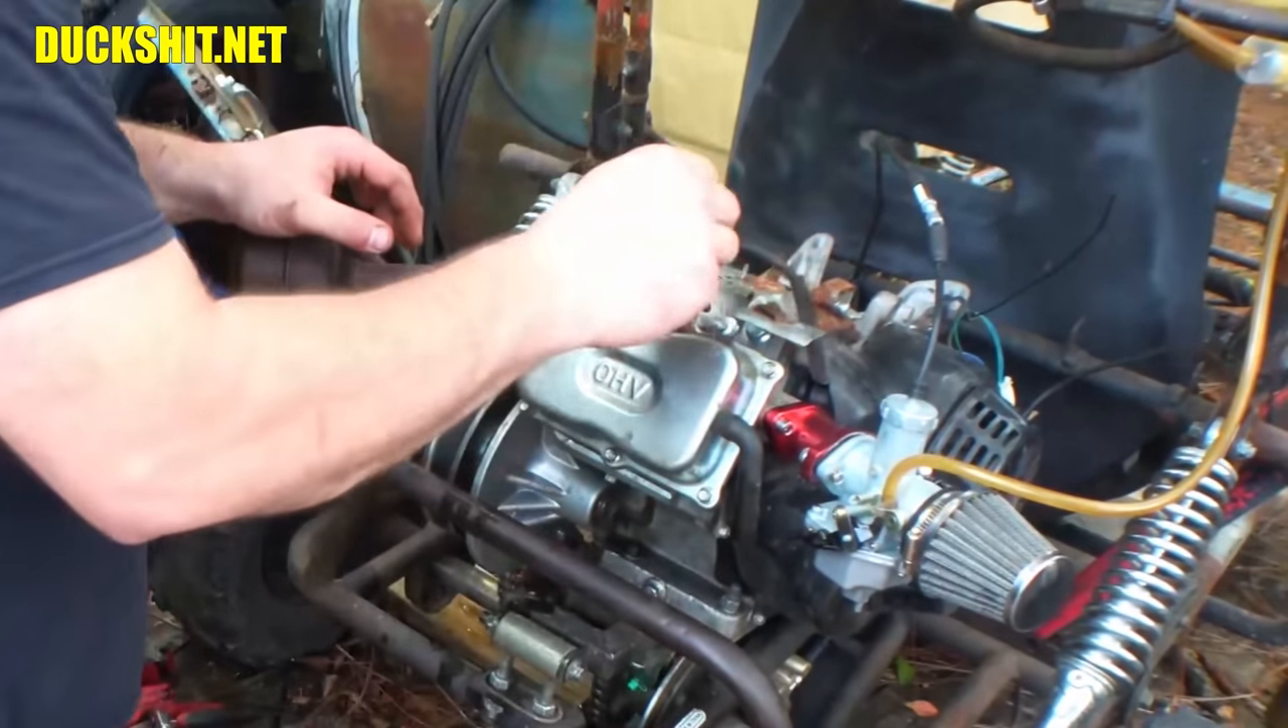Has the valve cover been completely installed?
Yes.